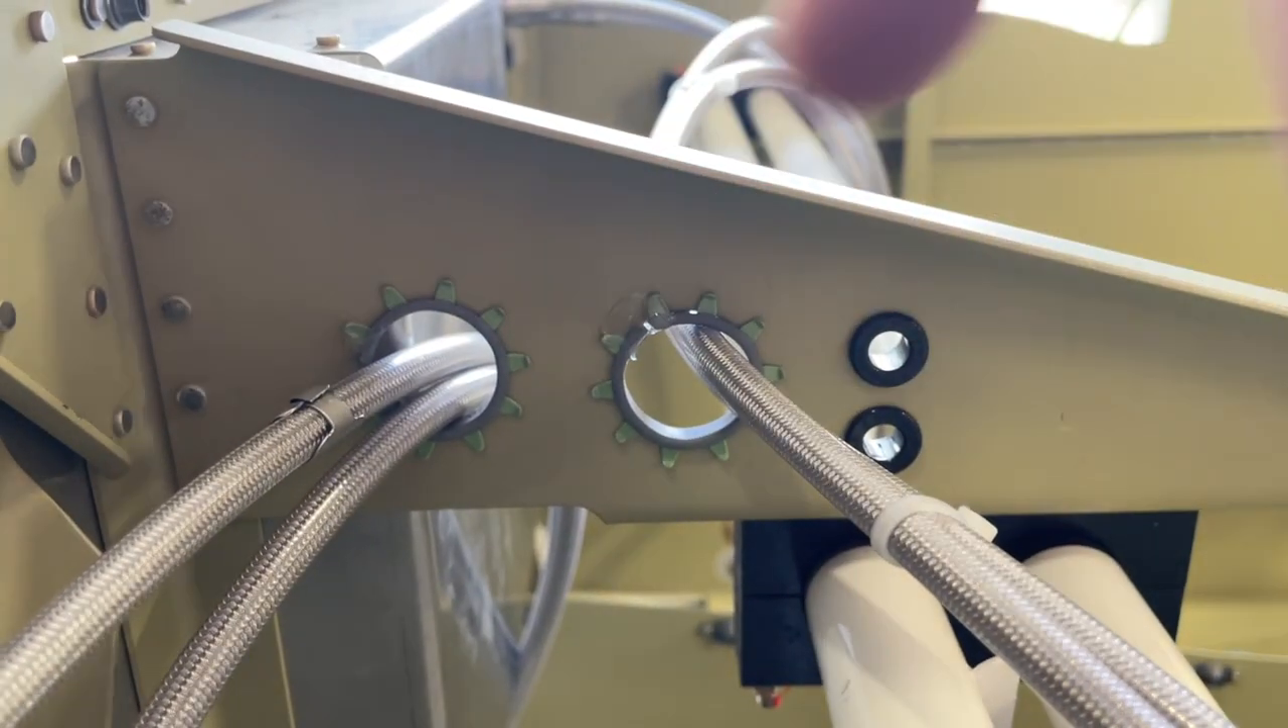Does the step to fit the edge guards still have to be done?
No.